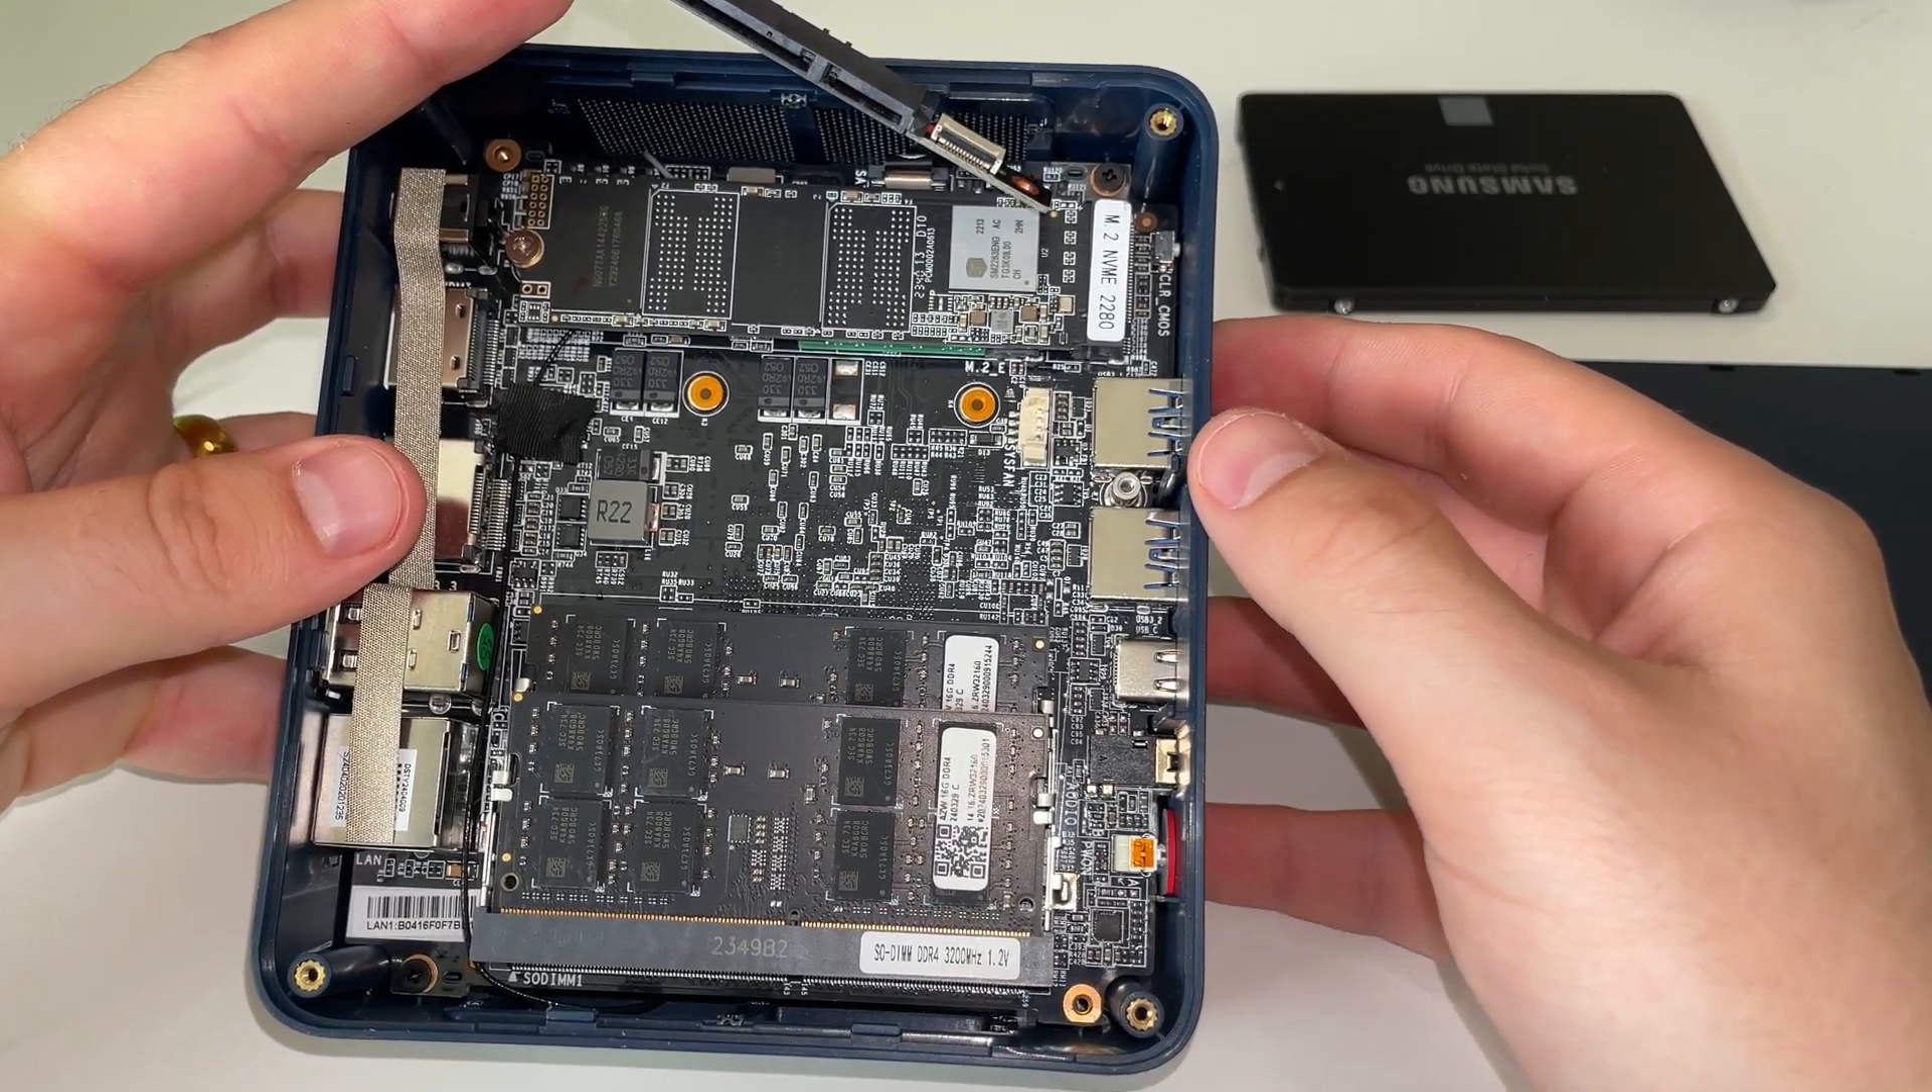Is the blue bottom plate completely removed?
Yes.